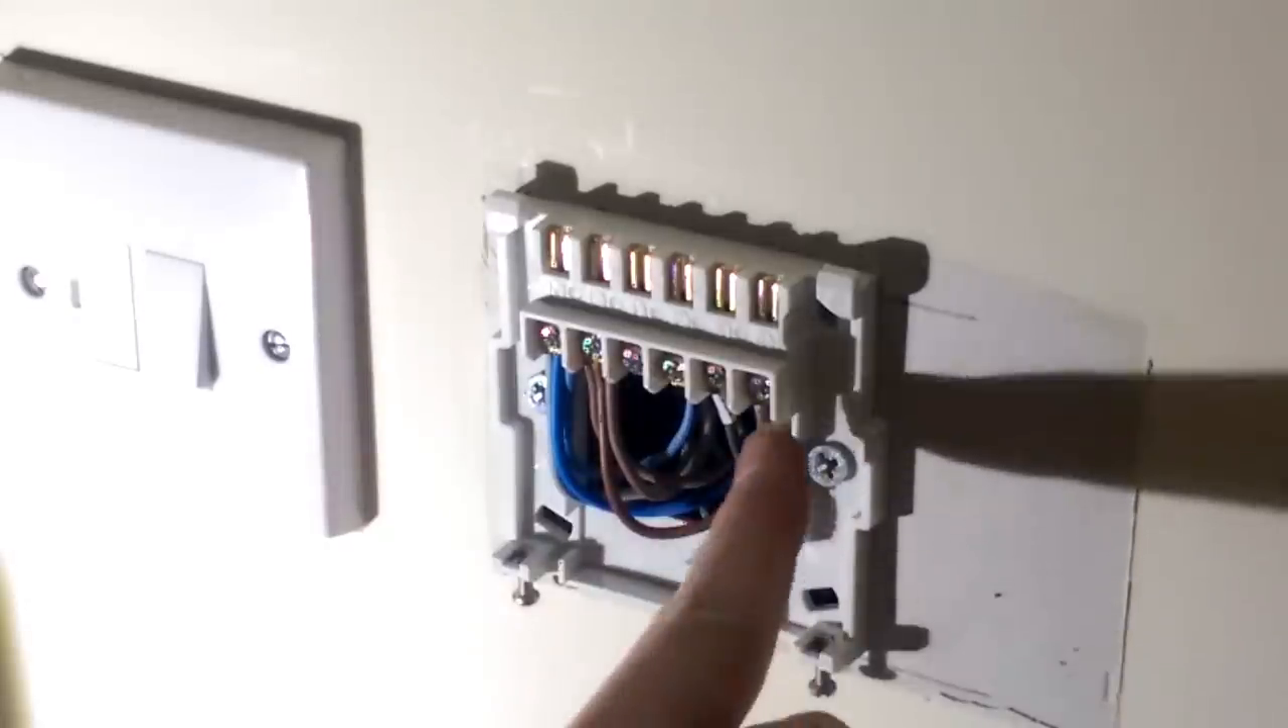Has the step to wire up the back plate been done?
Yes.